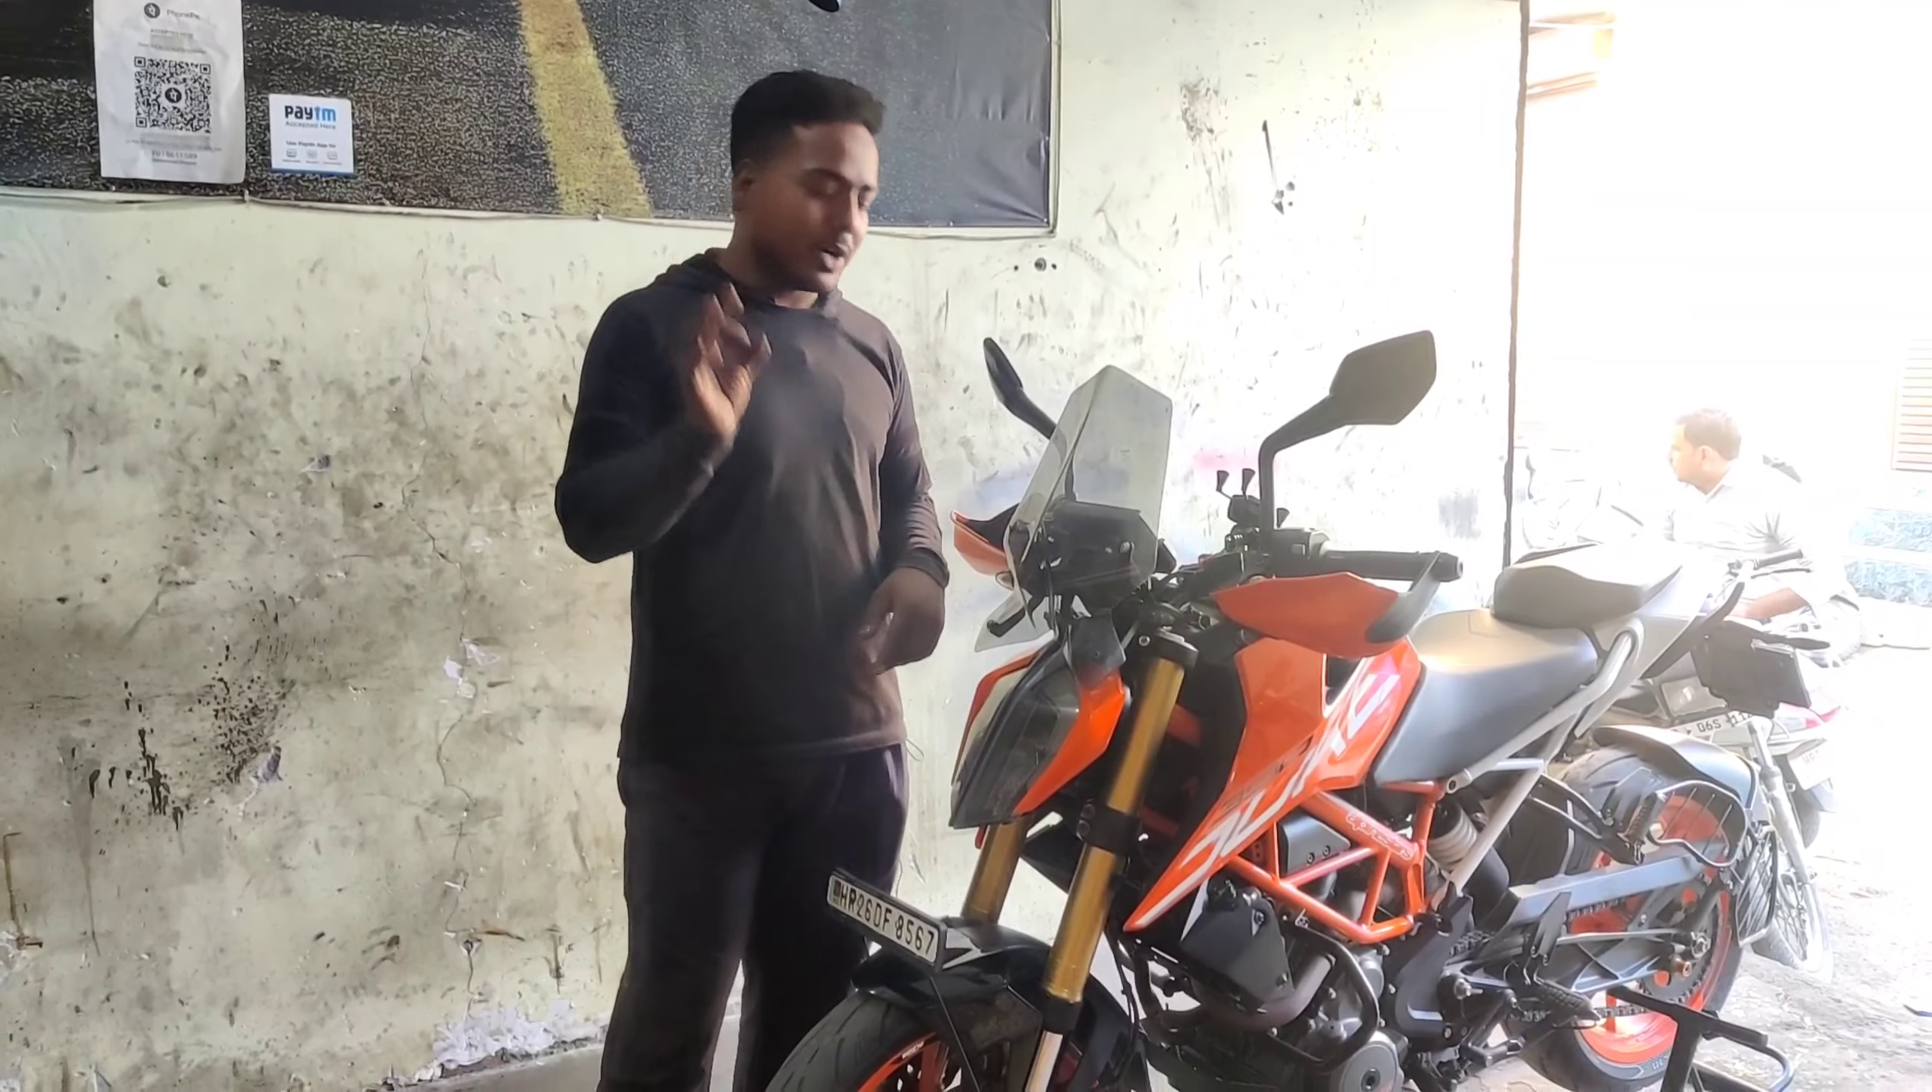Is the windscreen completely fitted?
Yes.